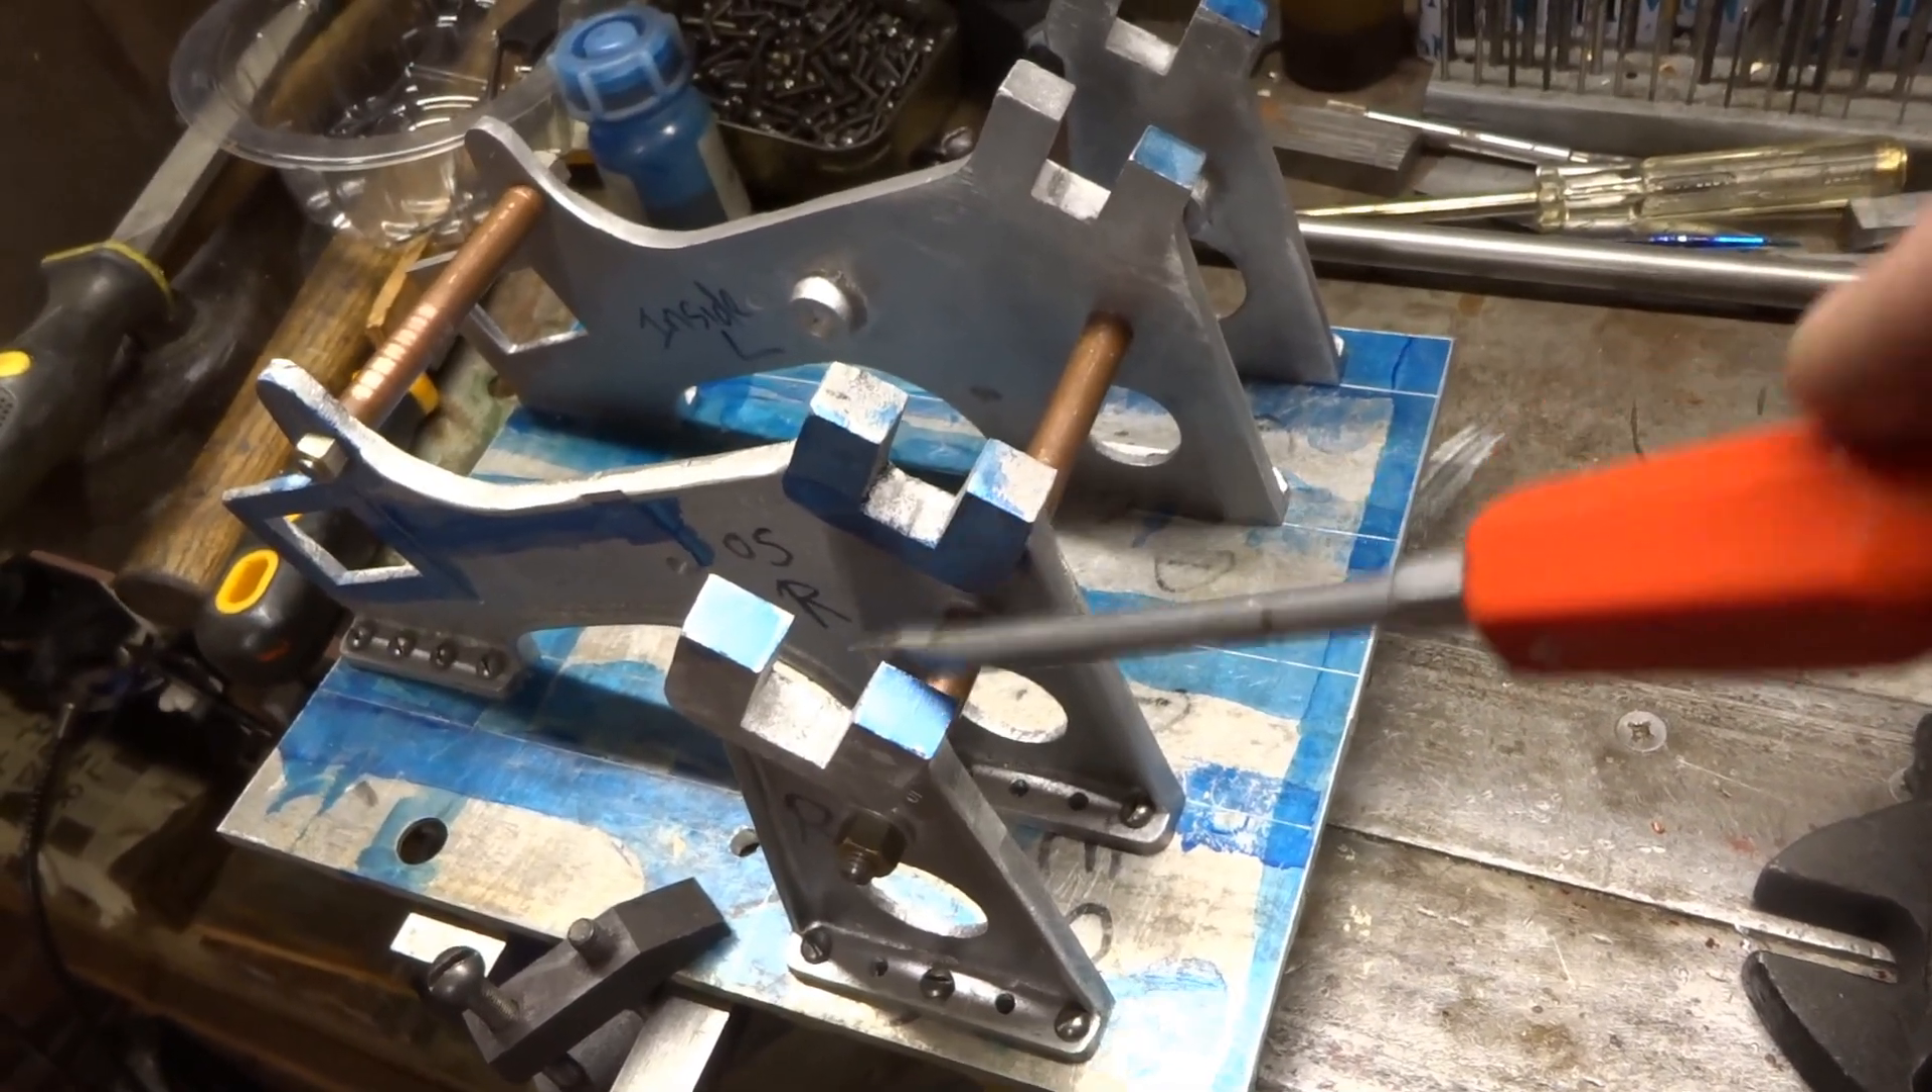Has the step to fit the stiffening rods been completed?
Yes.